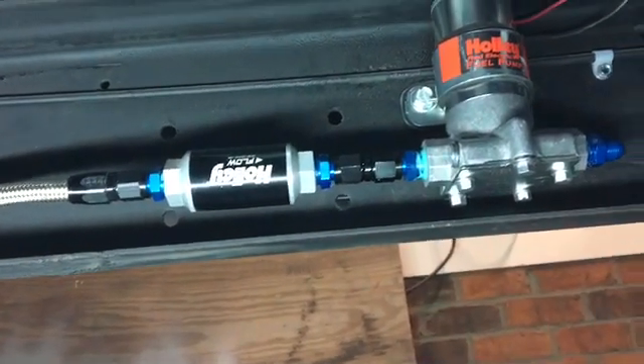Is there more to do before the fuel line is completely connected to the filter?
No.